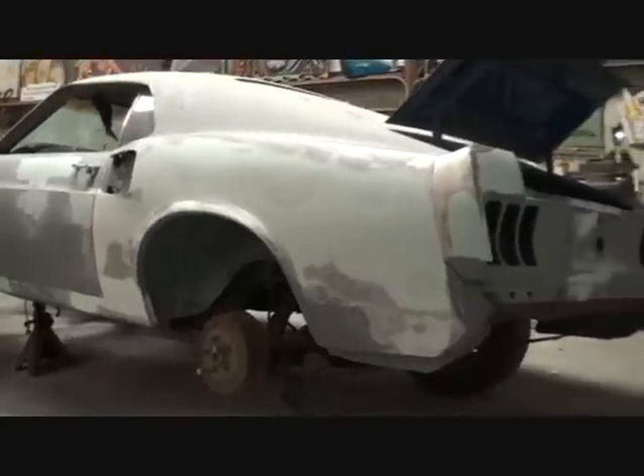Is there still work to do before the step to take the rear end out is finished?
Yes.